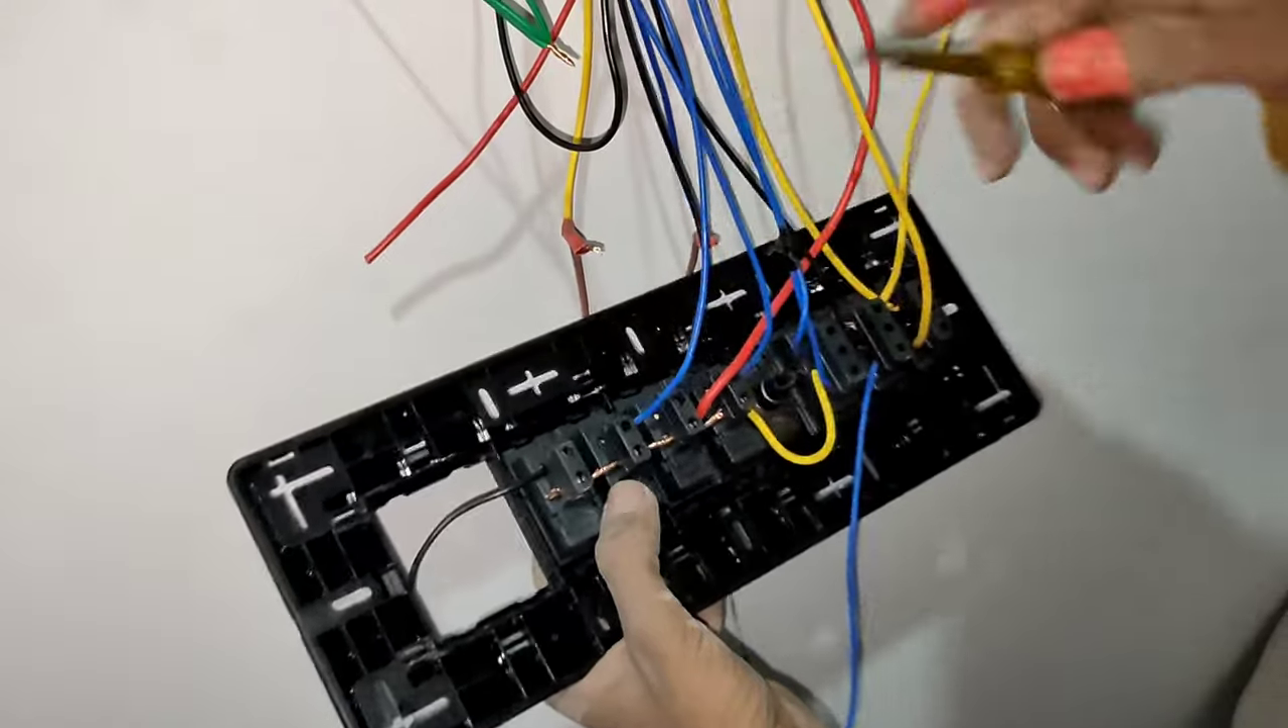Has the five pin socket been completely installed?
No.